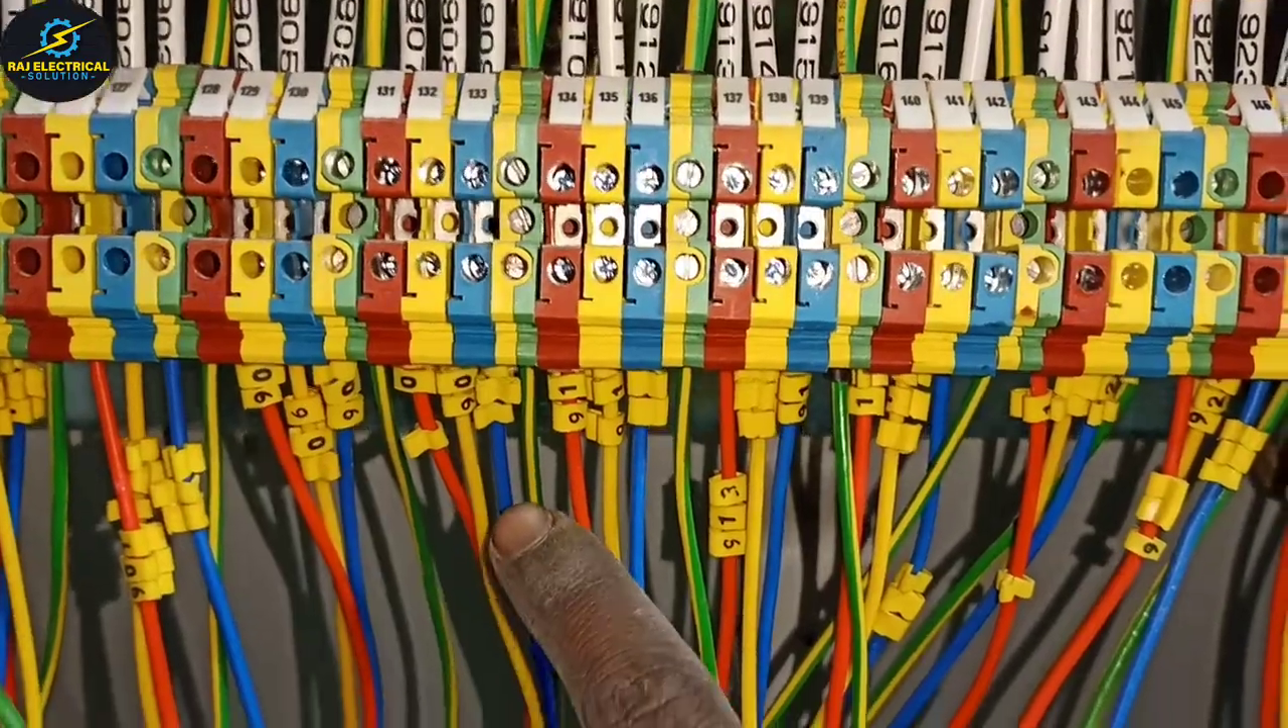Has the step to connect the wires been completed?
Yes.